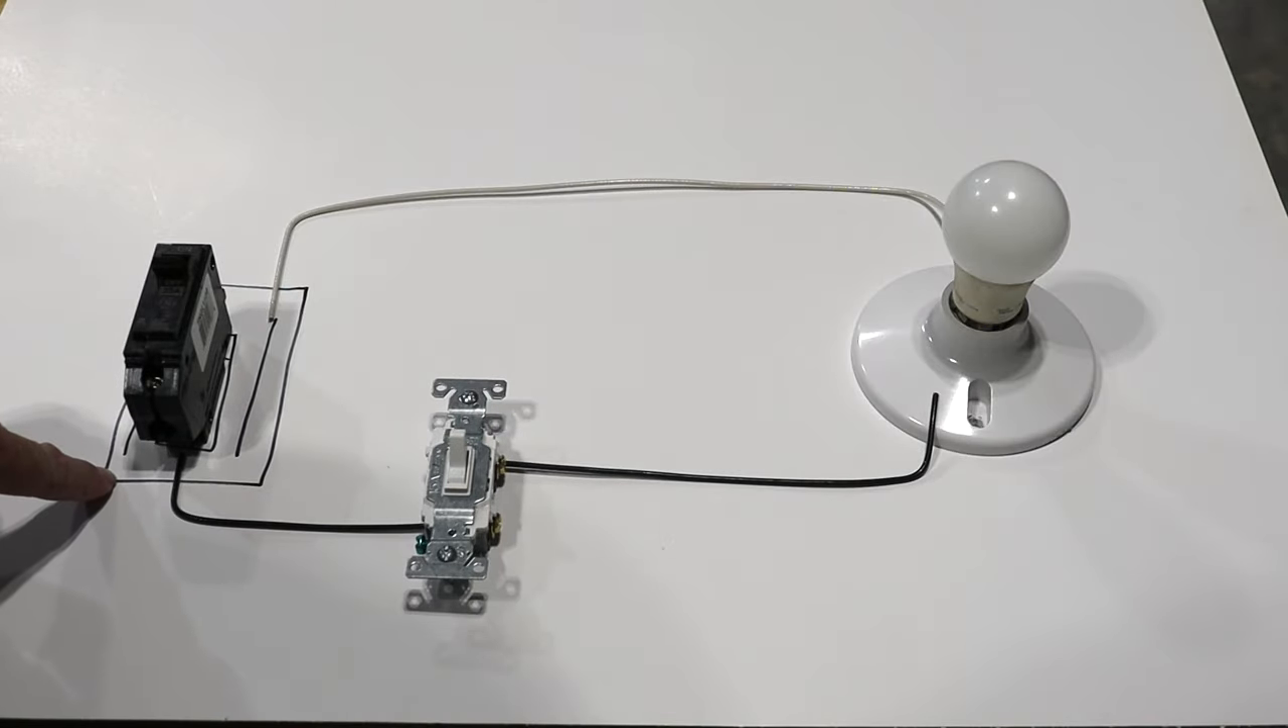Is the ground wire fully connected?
No.